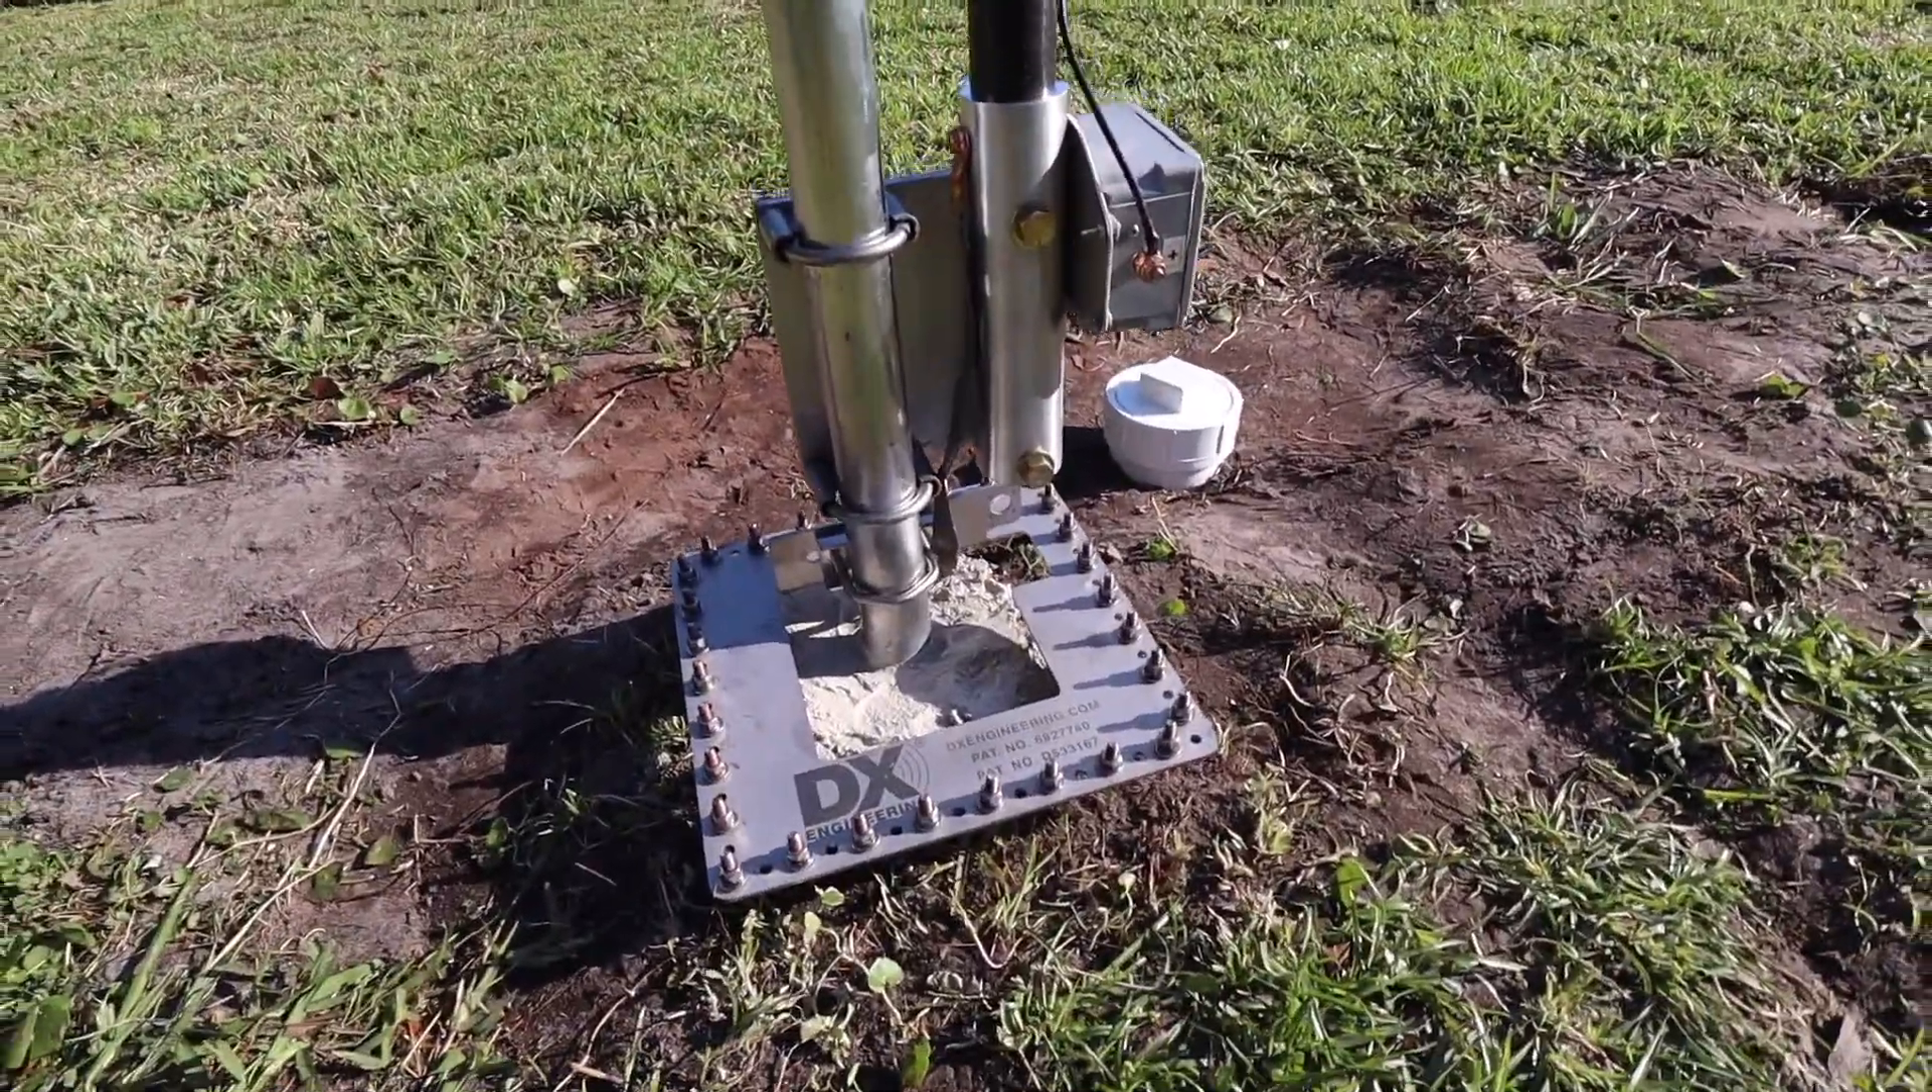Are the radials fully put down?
No.